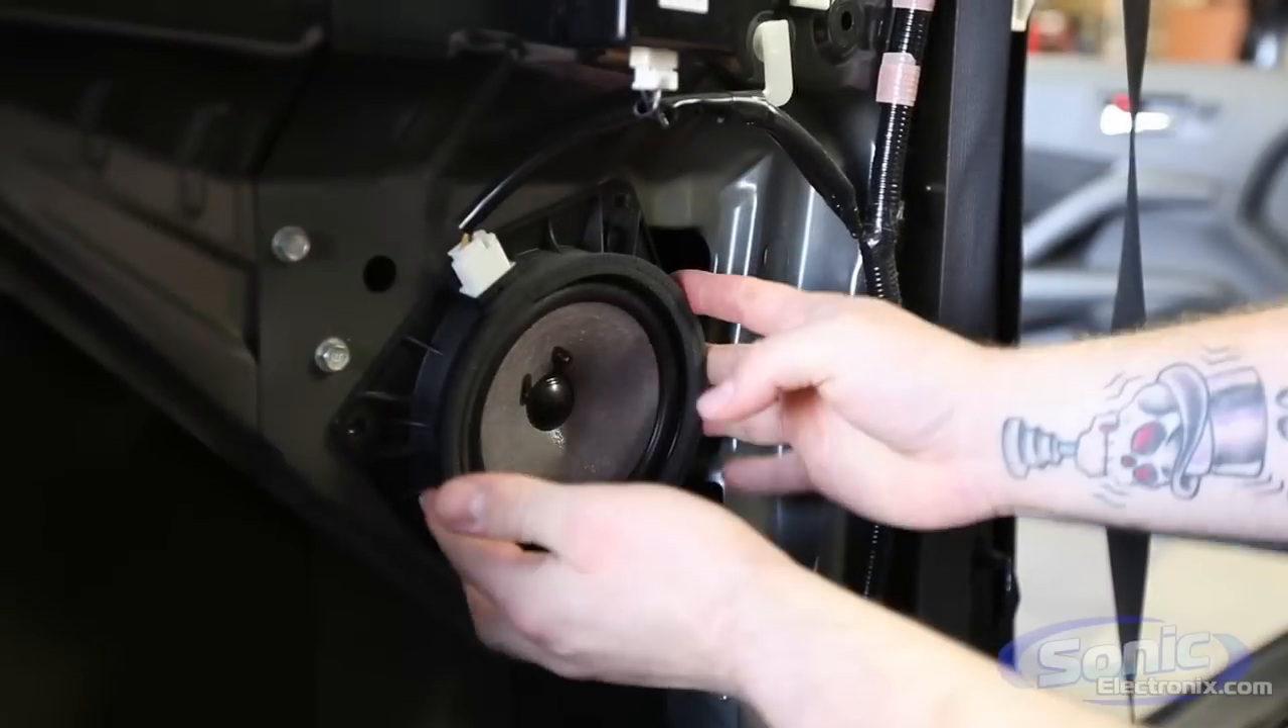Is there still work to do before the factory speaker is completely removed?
Yes.